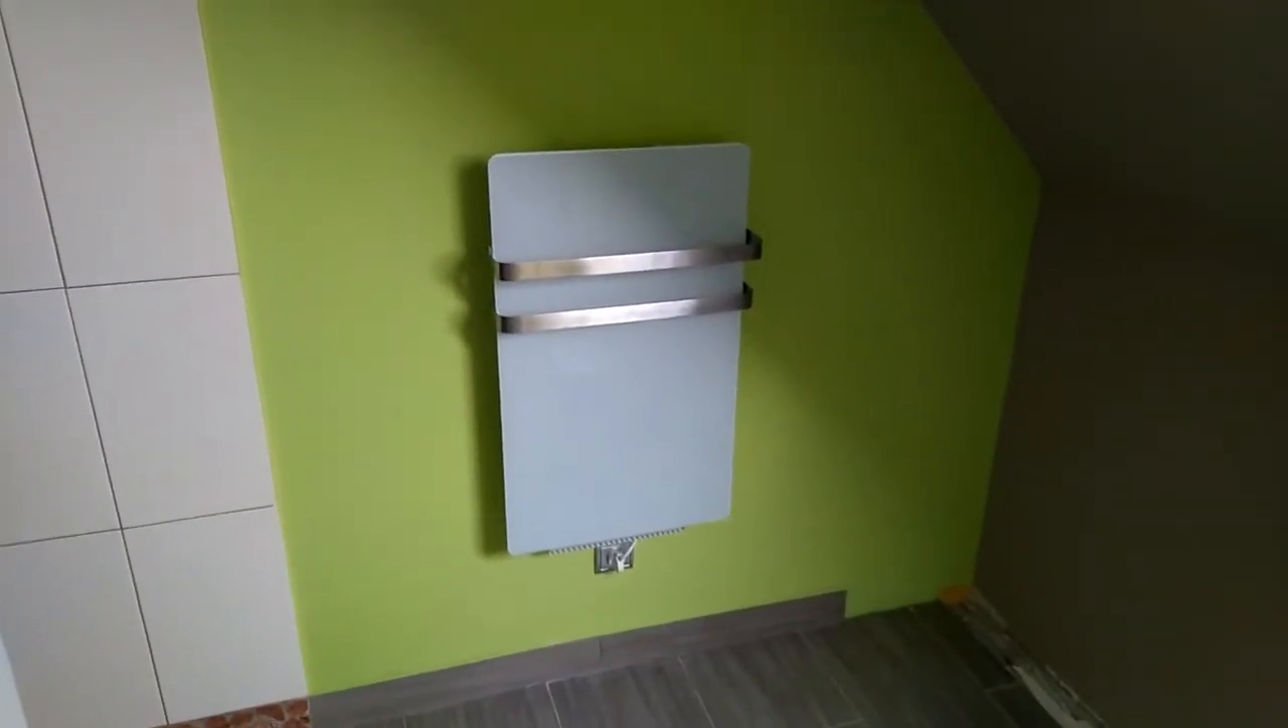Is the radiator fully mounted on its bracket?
Yes.